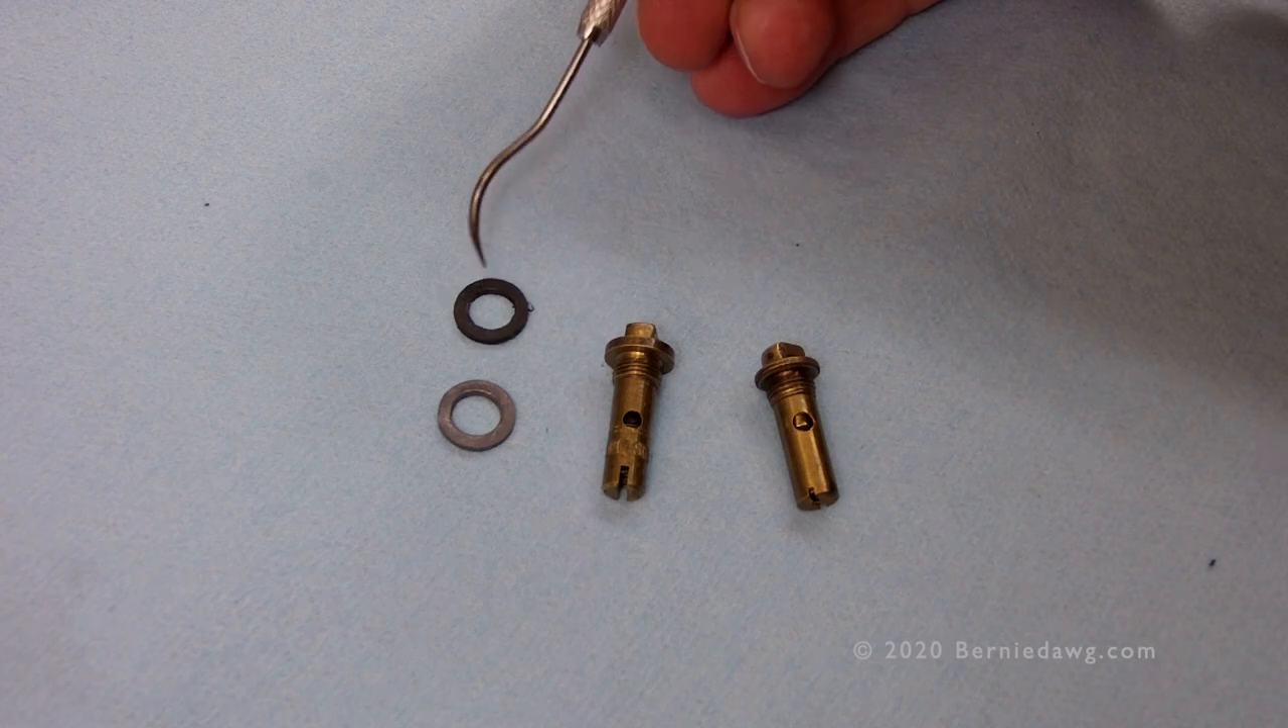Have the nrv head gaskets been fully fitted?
No.